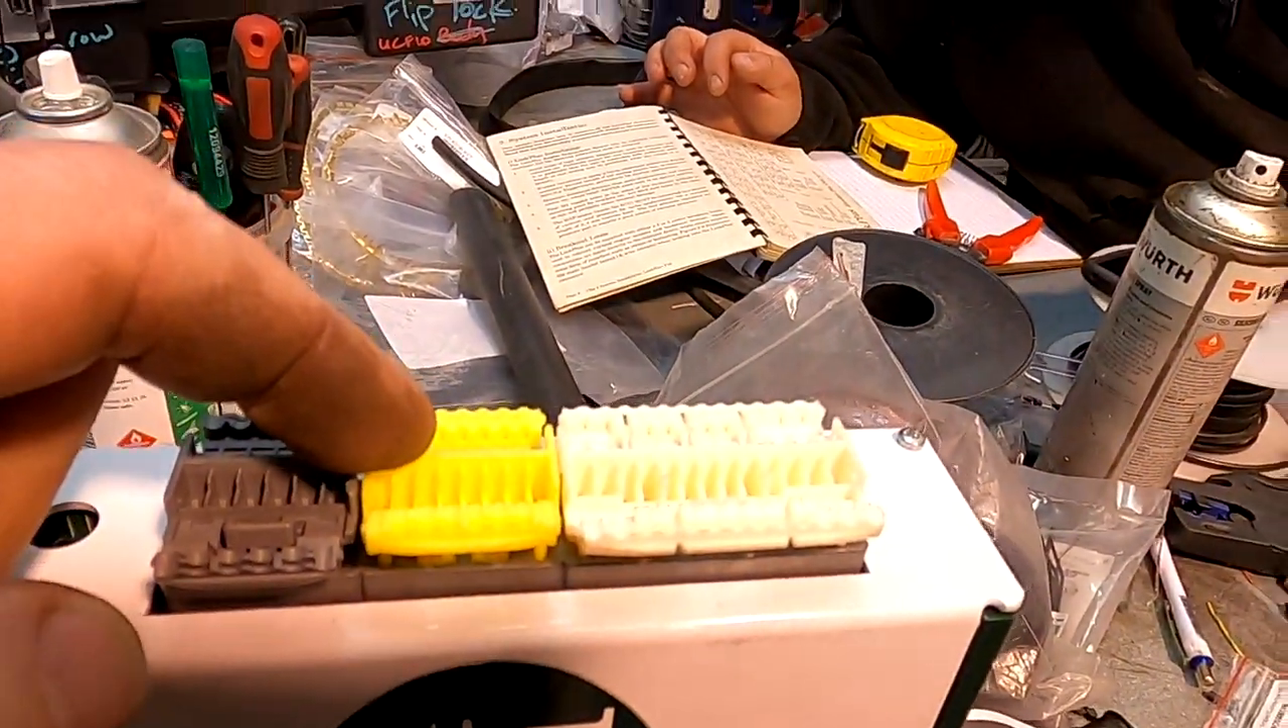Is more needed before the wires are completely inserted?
Yes.